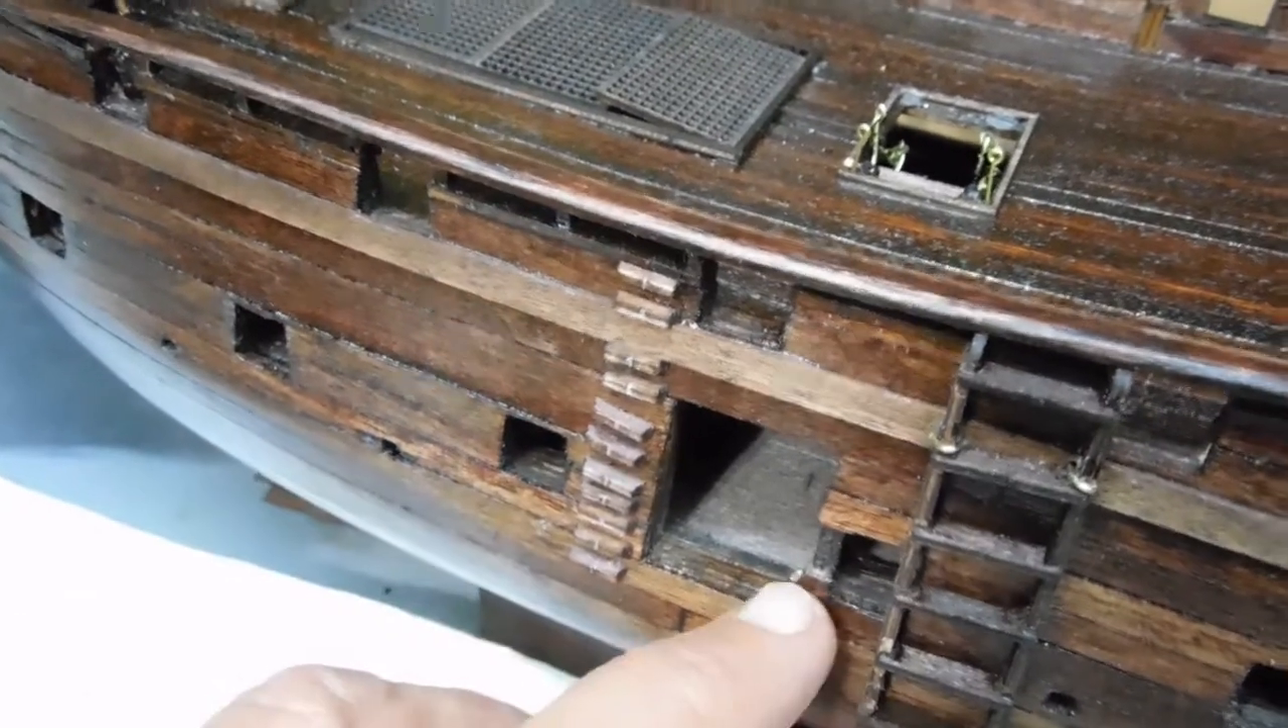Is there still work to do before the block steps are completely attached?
No.